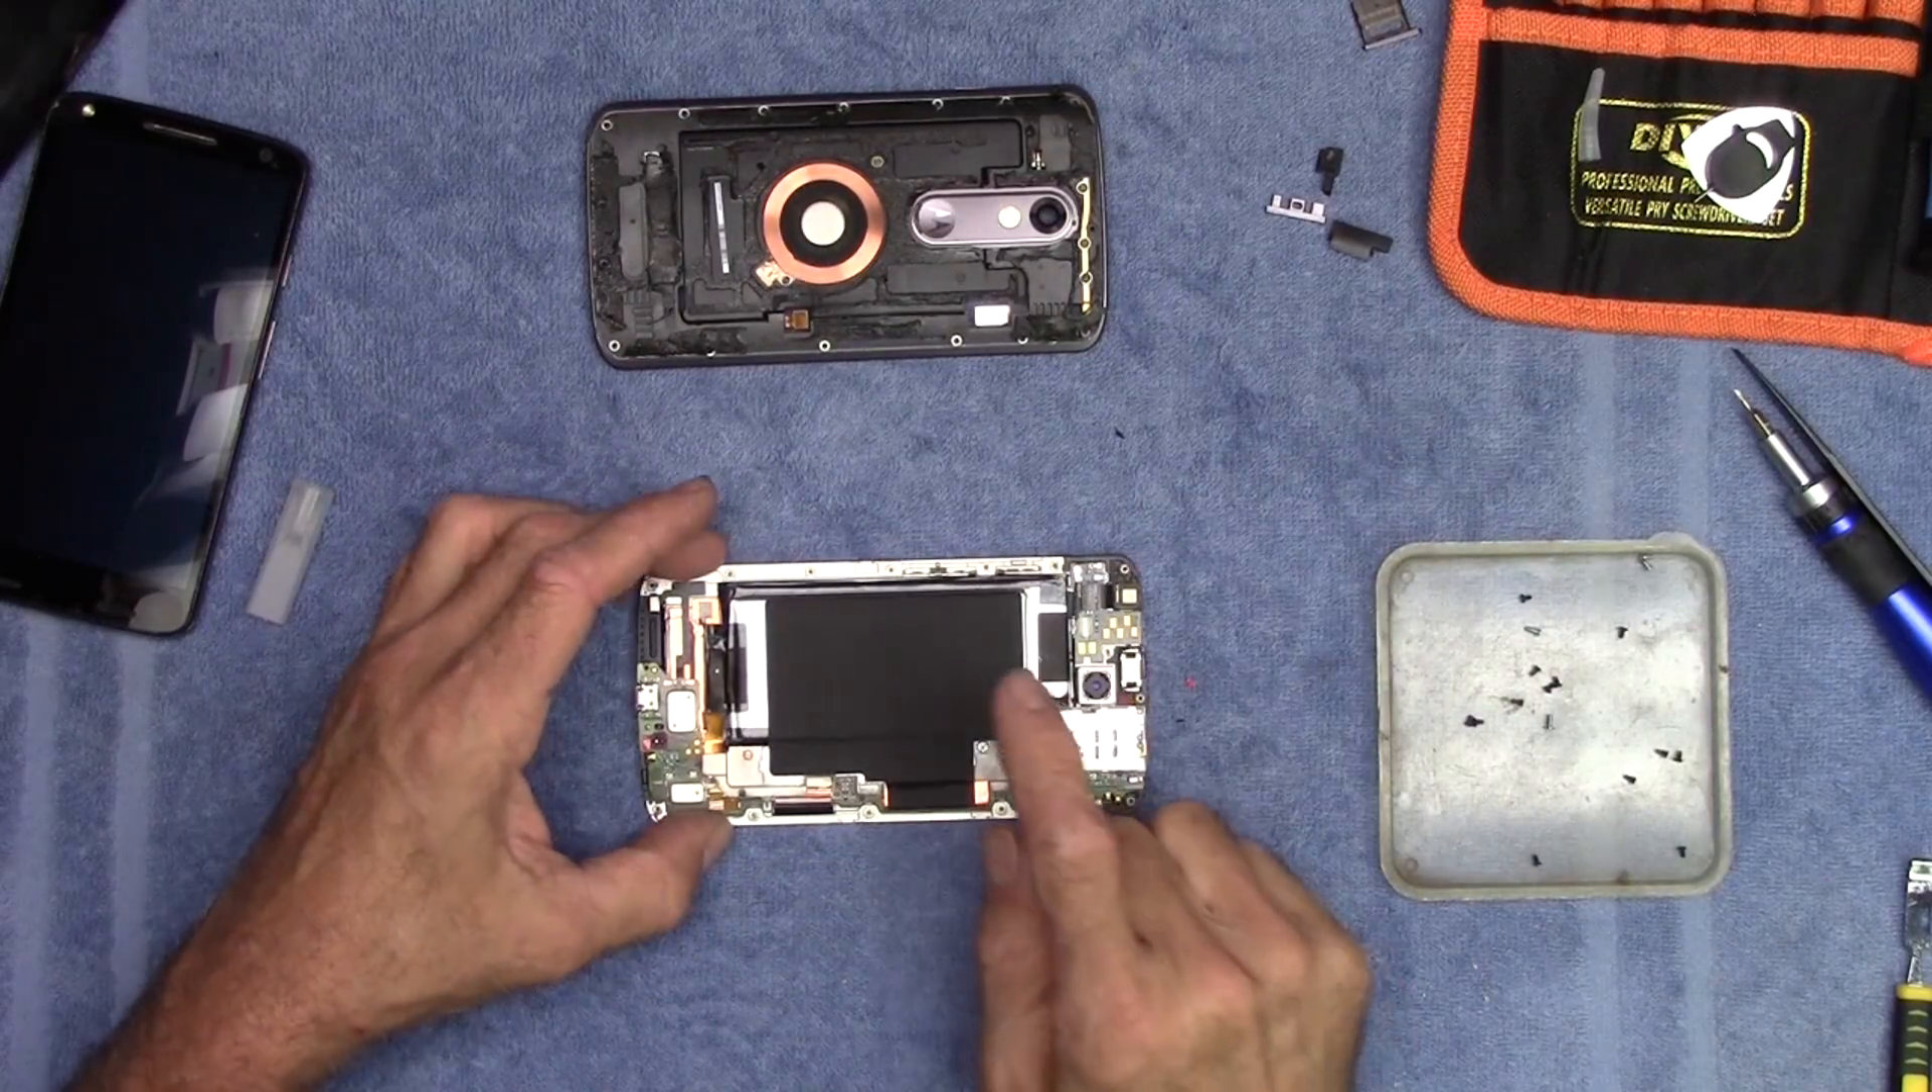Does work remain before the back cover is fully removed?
No.